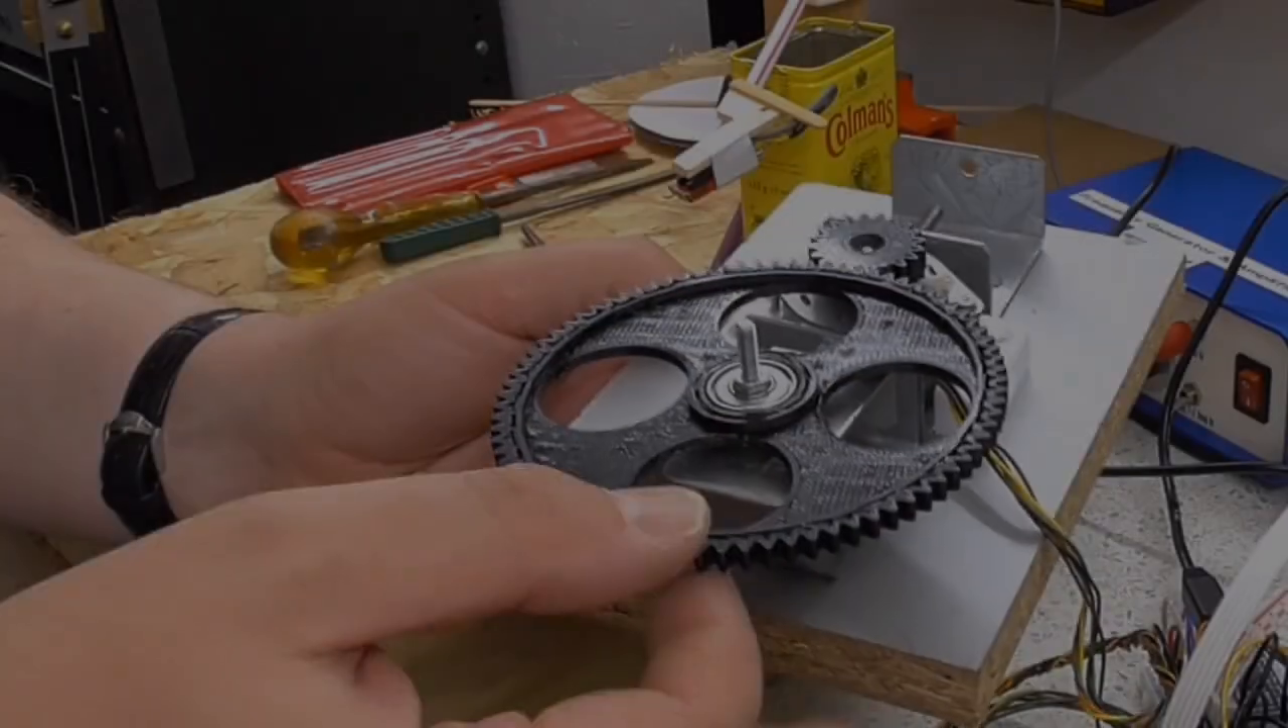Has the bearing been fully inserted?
Yes.